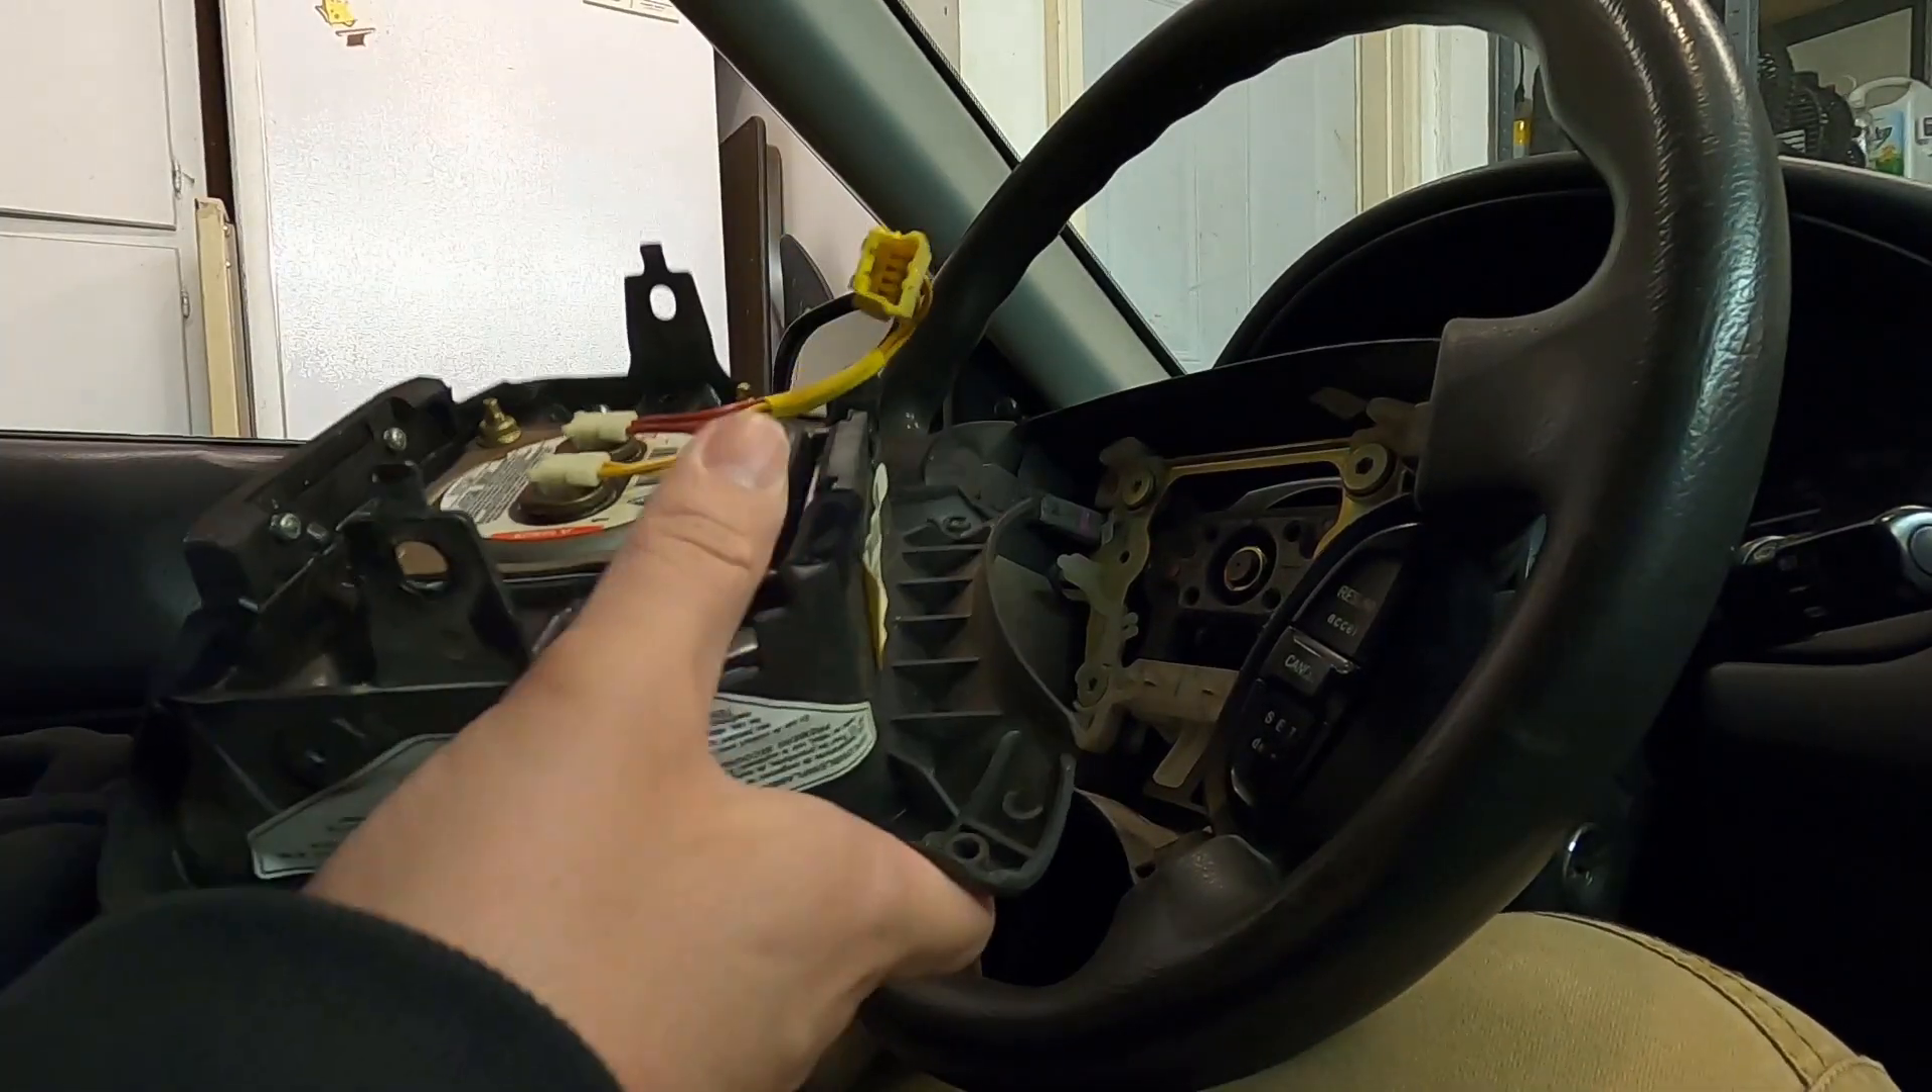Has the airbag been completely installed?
No.